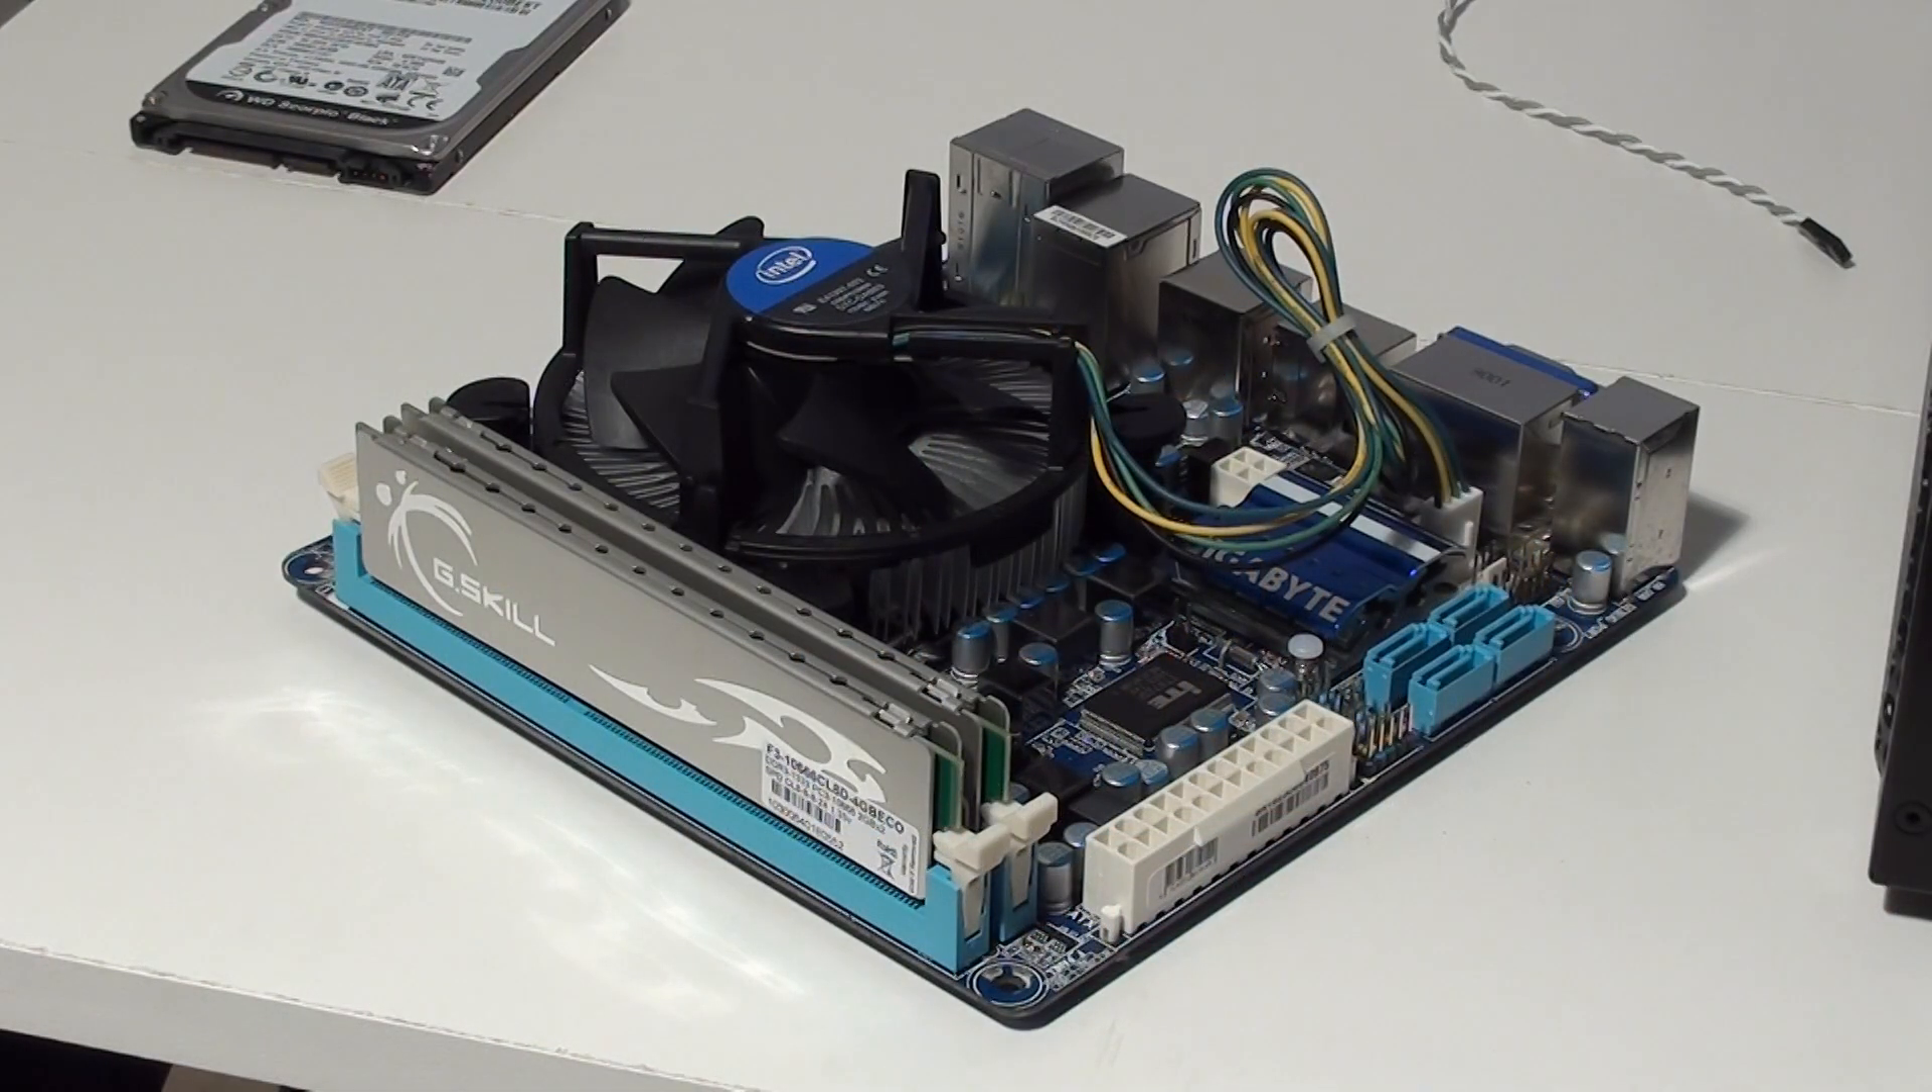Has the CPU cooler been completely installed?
Yes.